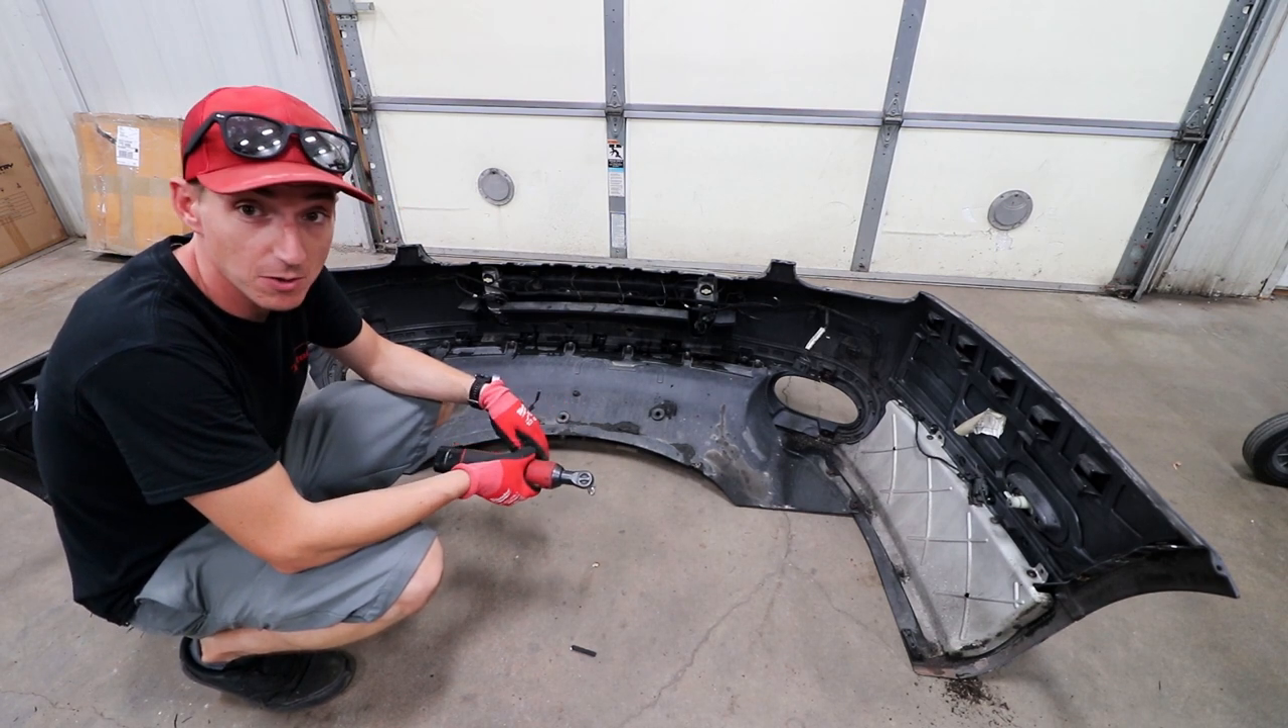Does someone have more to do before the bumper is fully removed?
No.